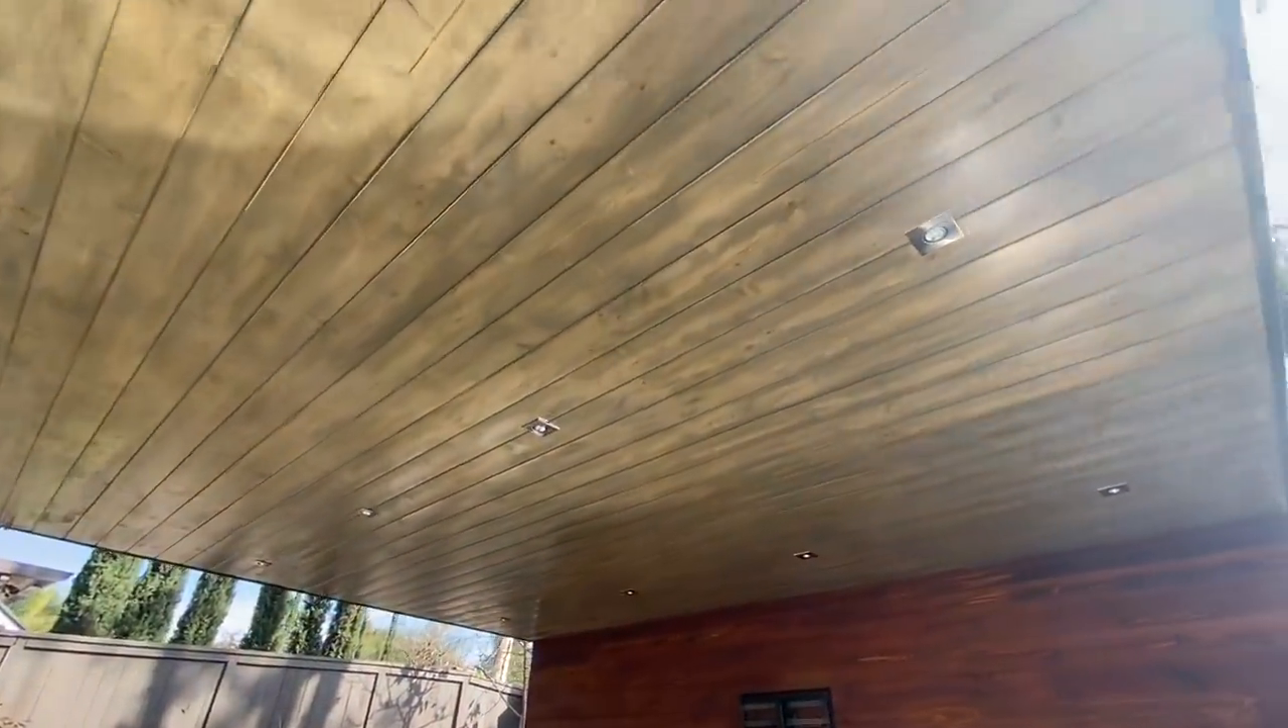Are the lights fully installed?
Yes.